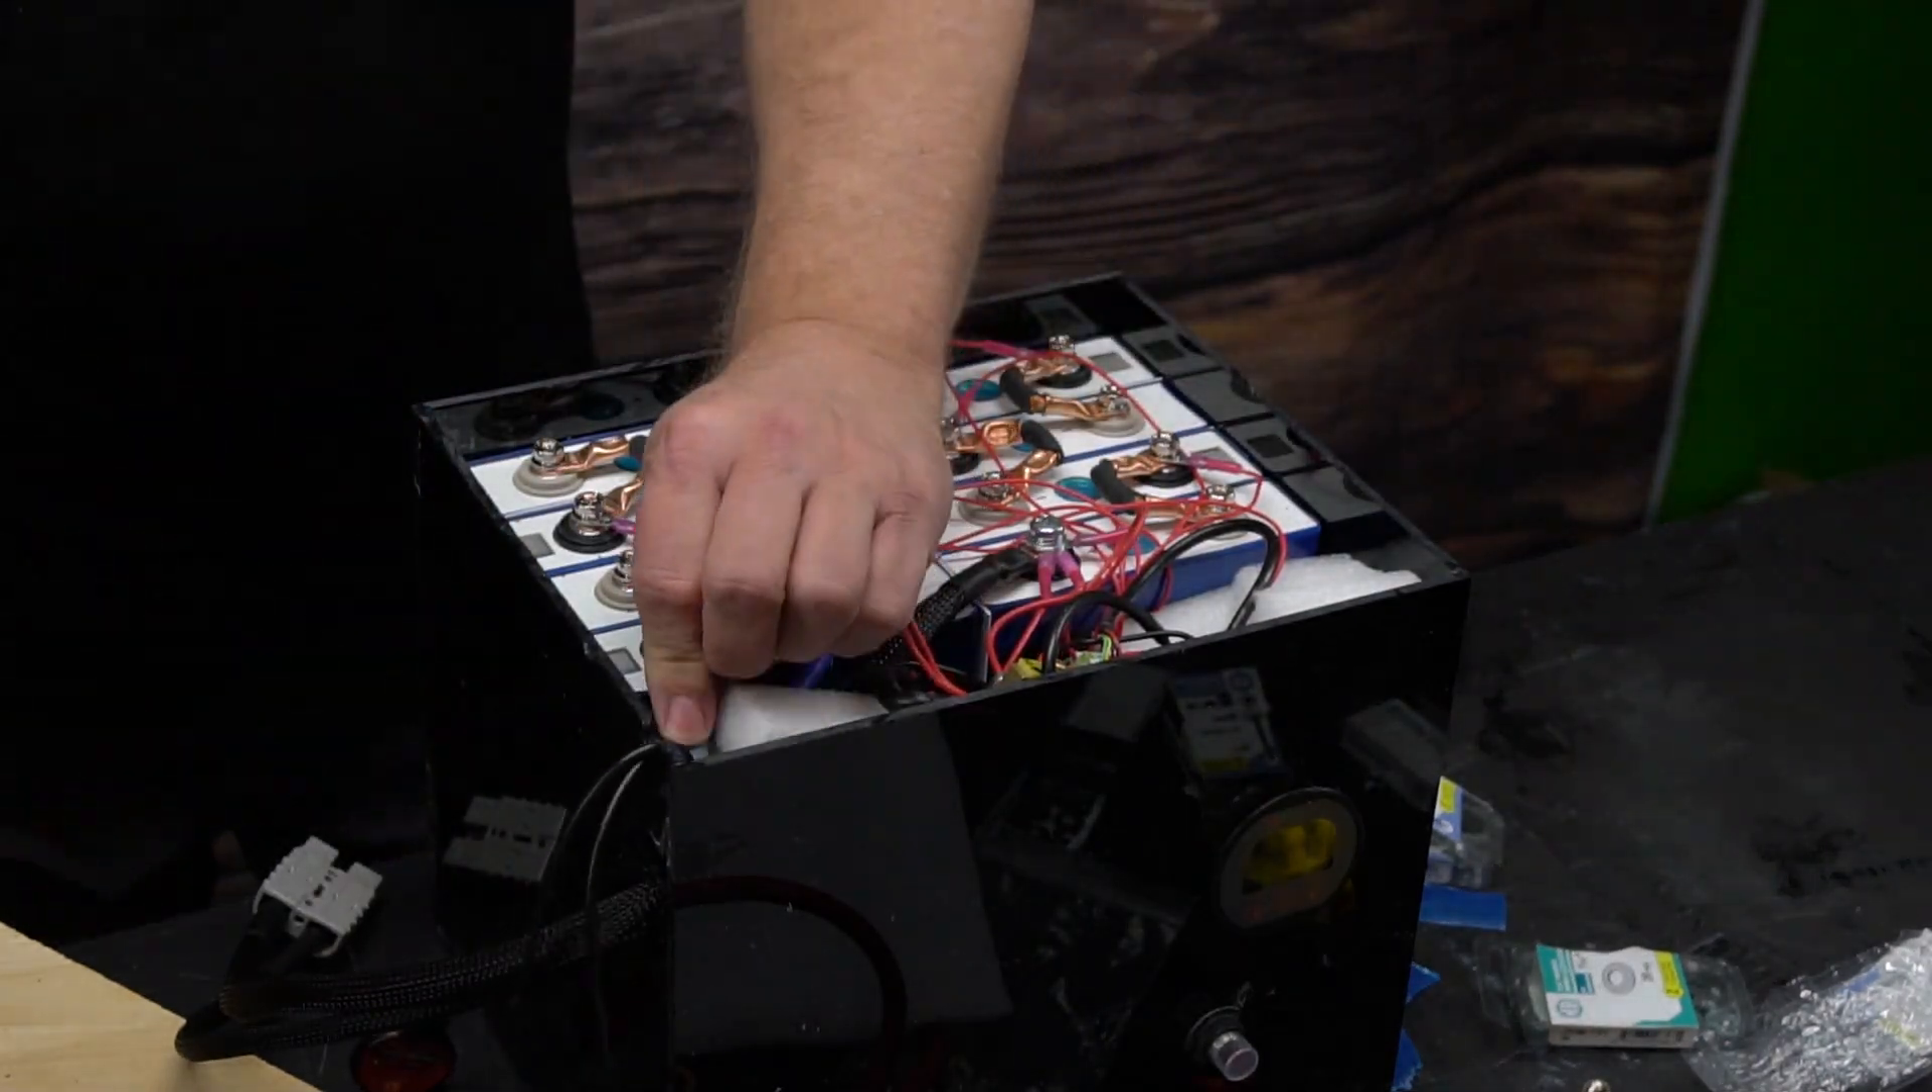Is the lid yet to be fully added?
Yes.